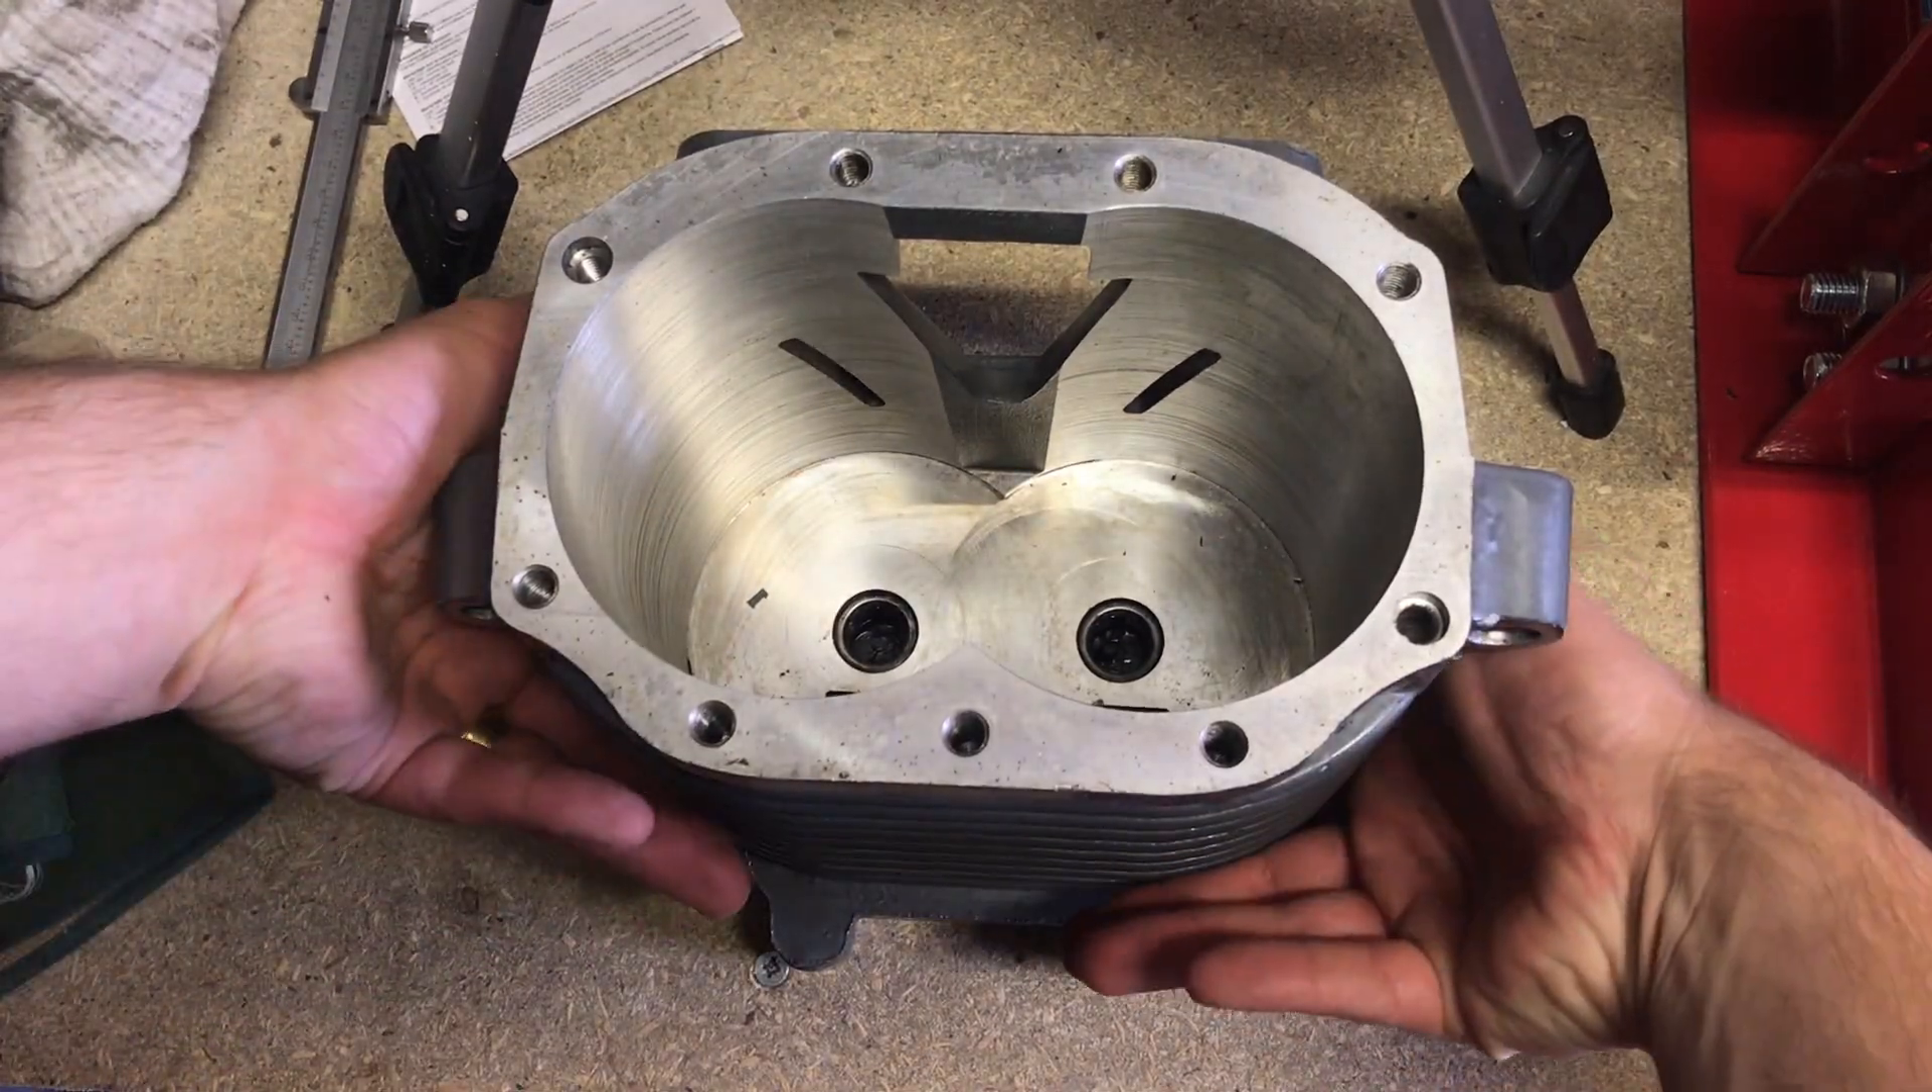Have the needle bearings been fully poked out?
No.